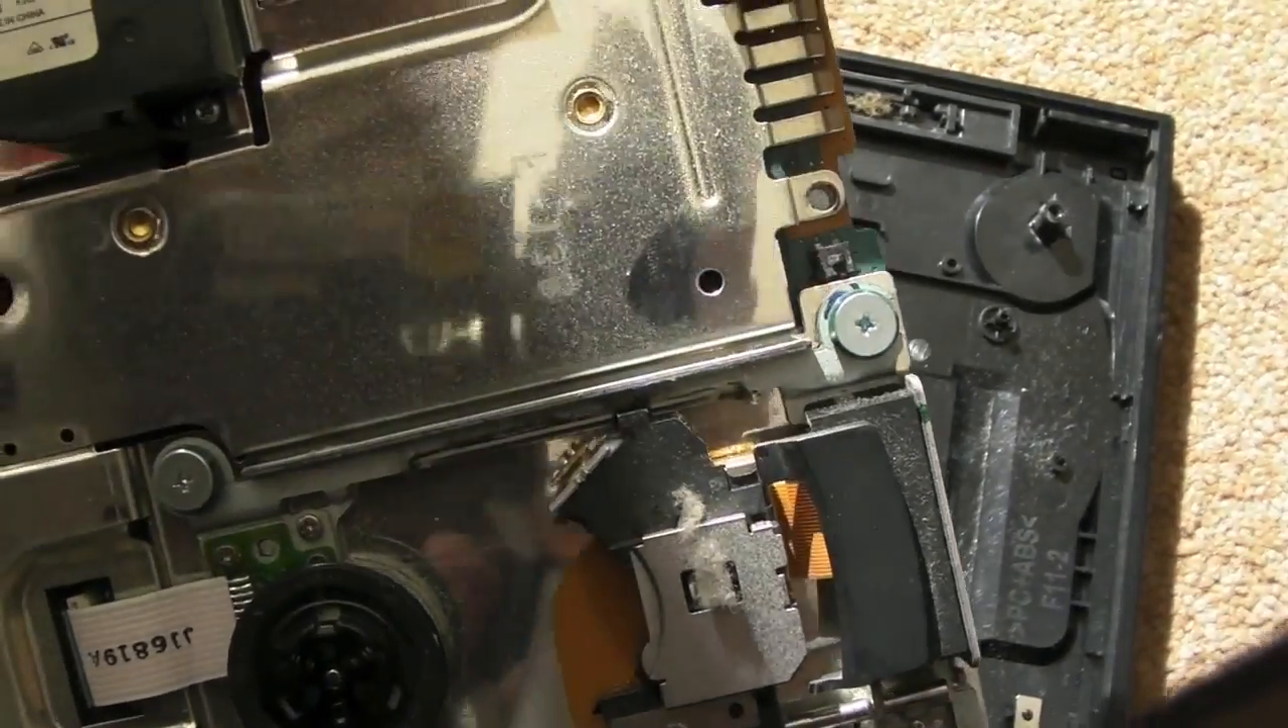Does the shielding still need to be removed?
Yes.